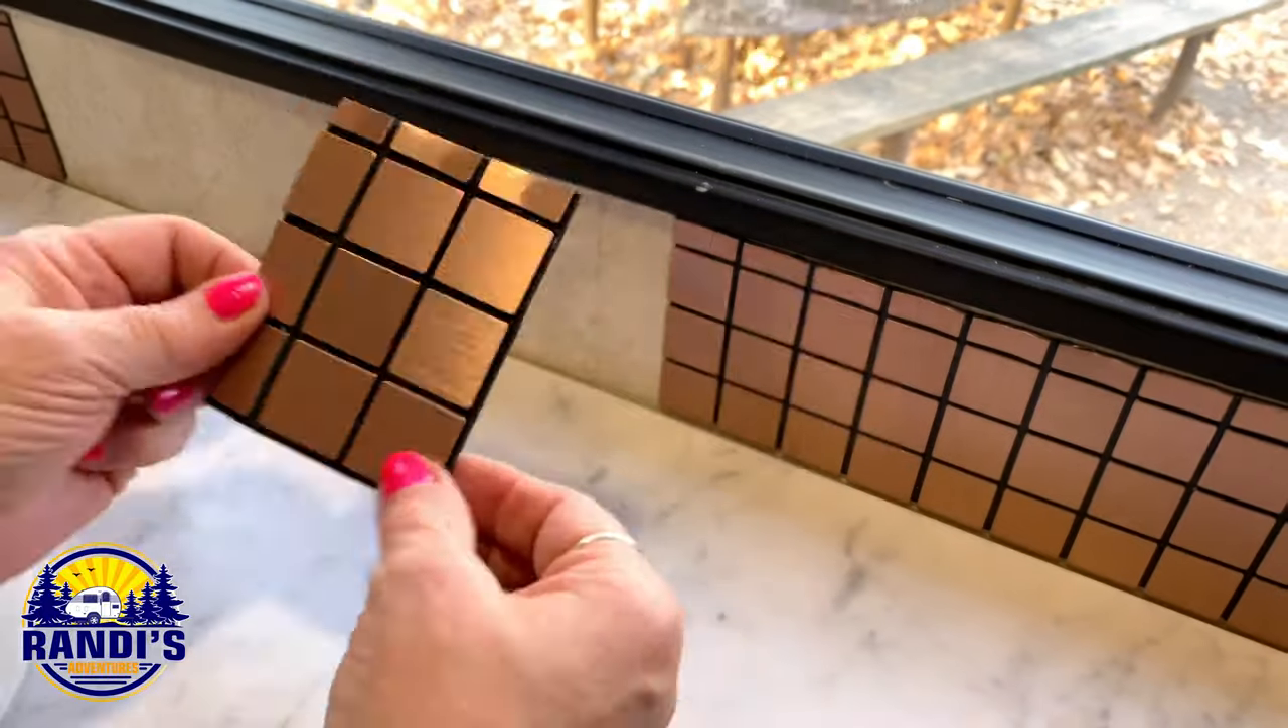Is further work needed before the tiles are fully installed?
Yes.